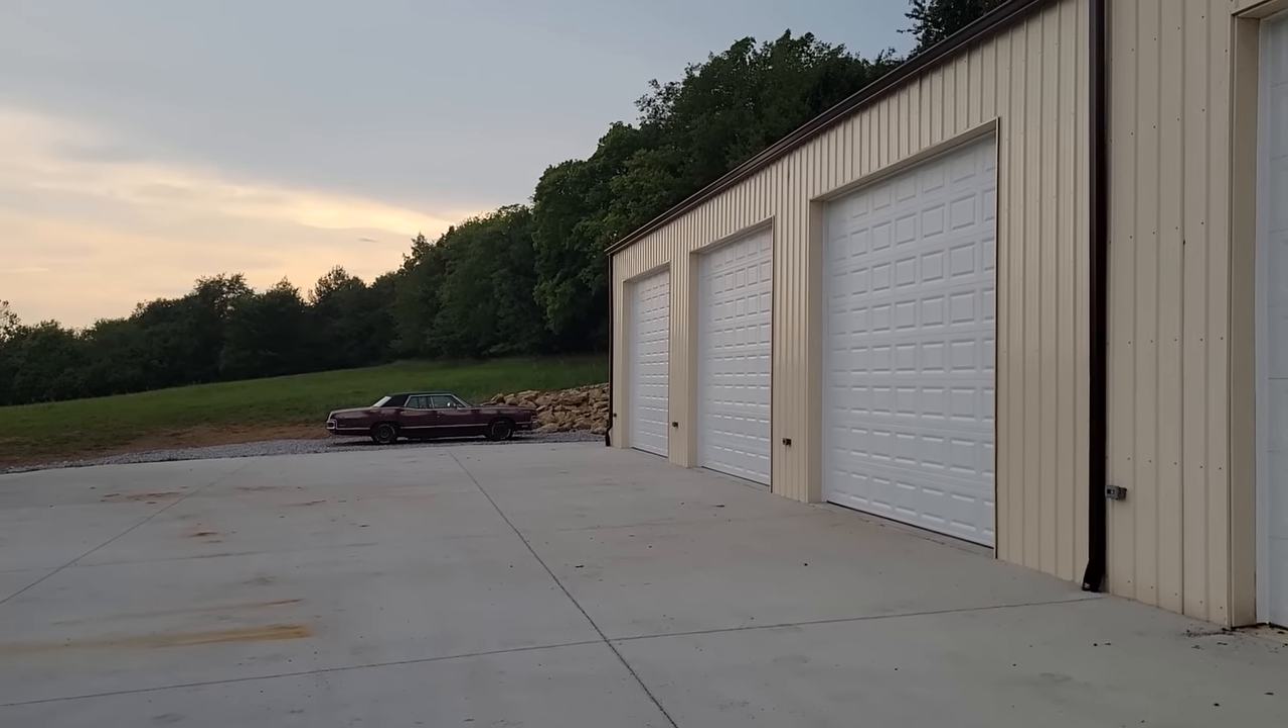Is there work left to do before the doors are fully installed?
No.